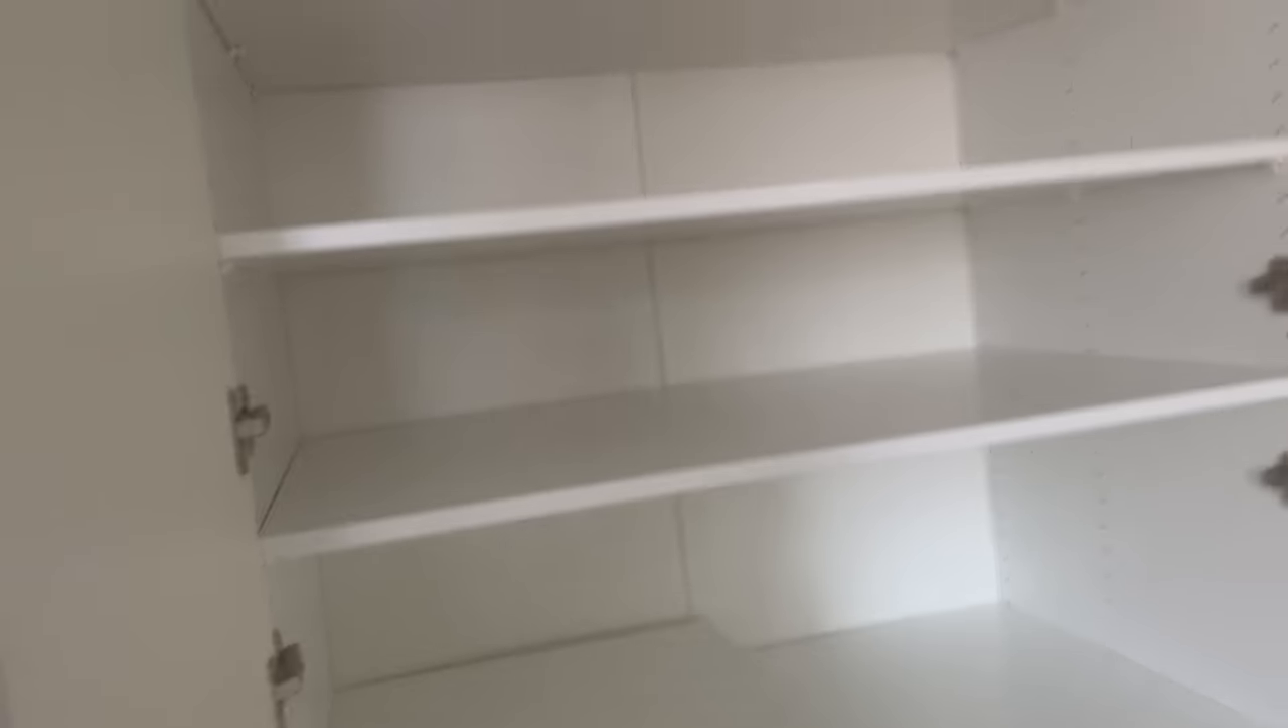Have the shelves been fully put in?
Yes.